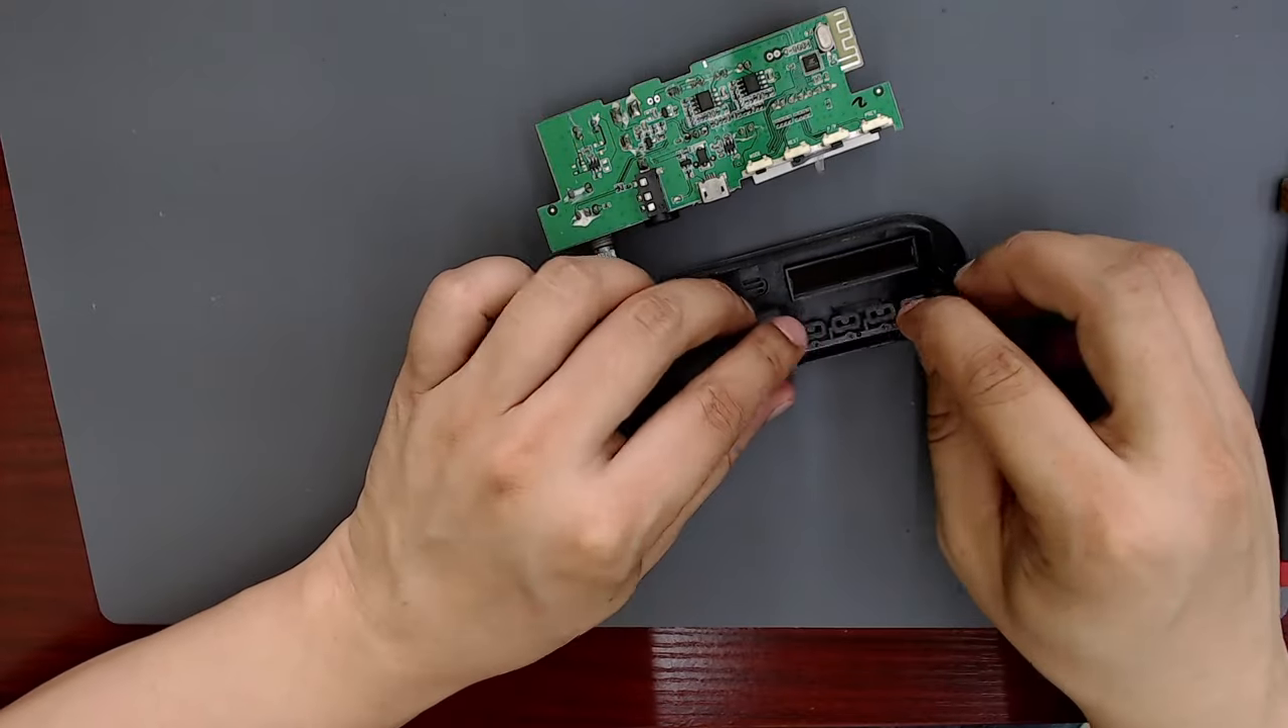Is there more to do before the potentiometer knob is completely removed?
No.